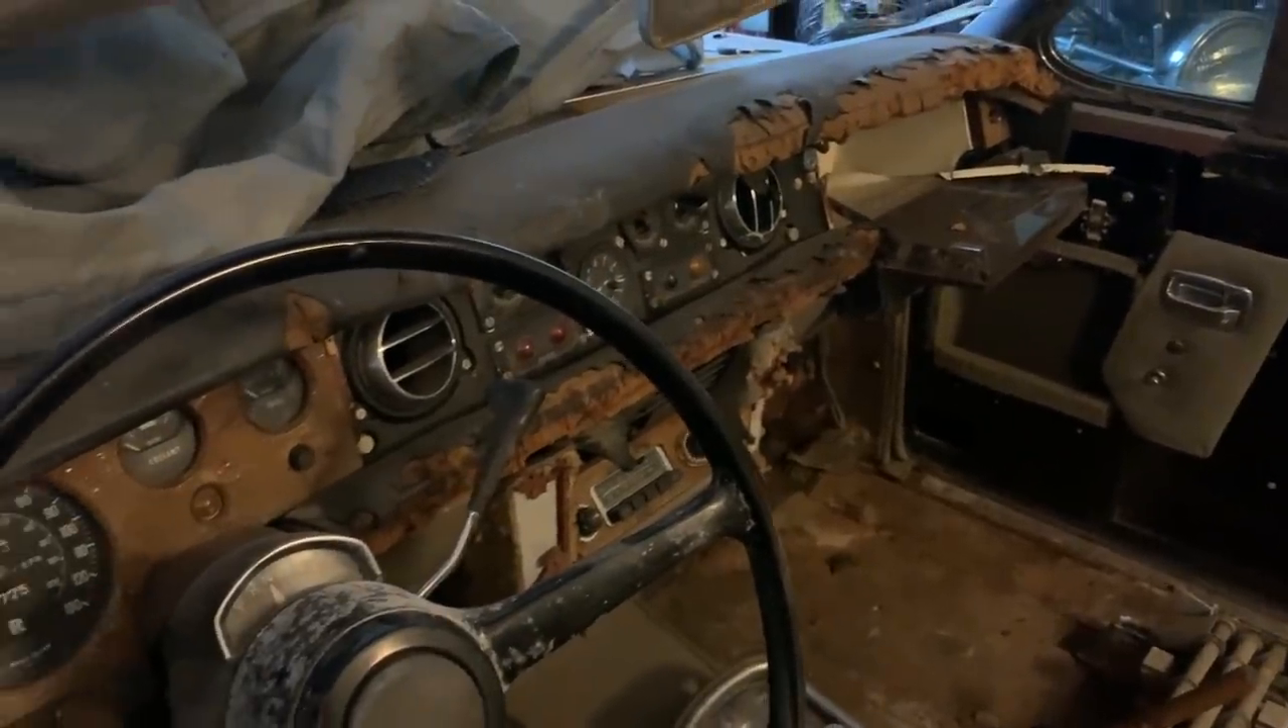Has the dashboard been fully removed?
No.